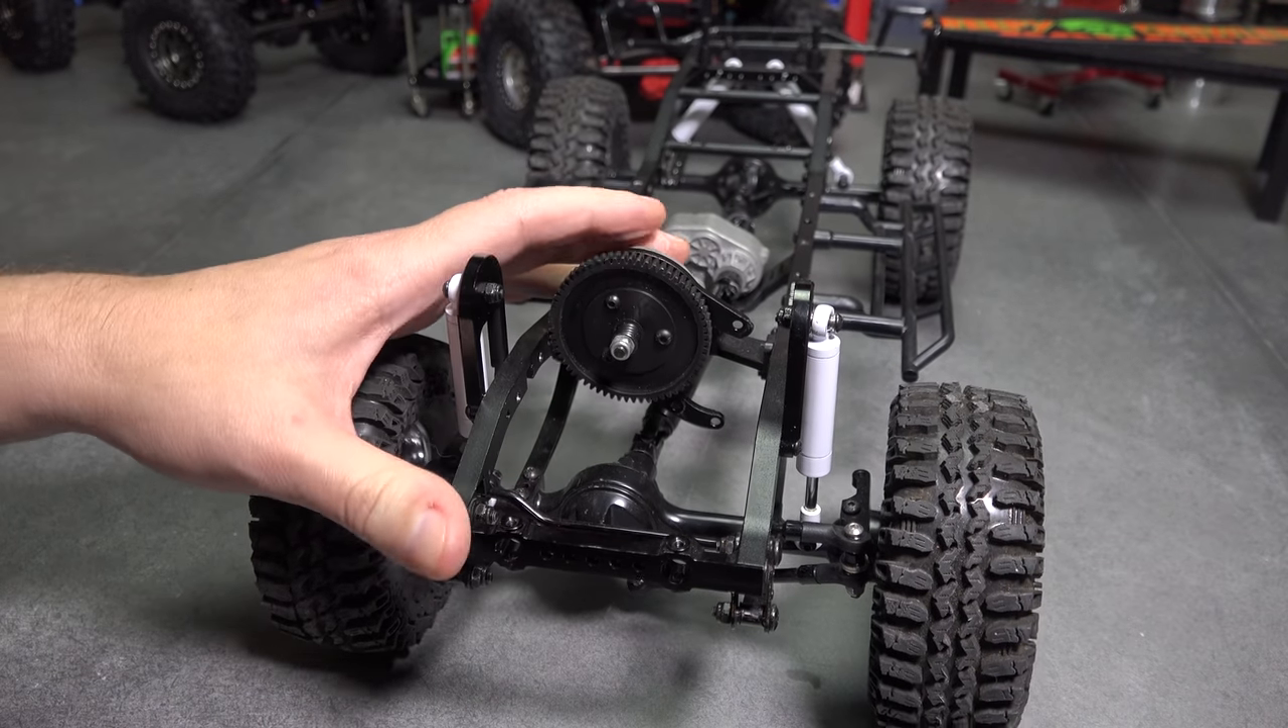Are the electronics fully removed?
Yes.